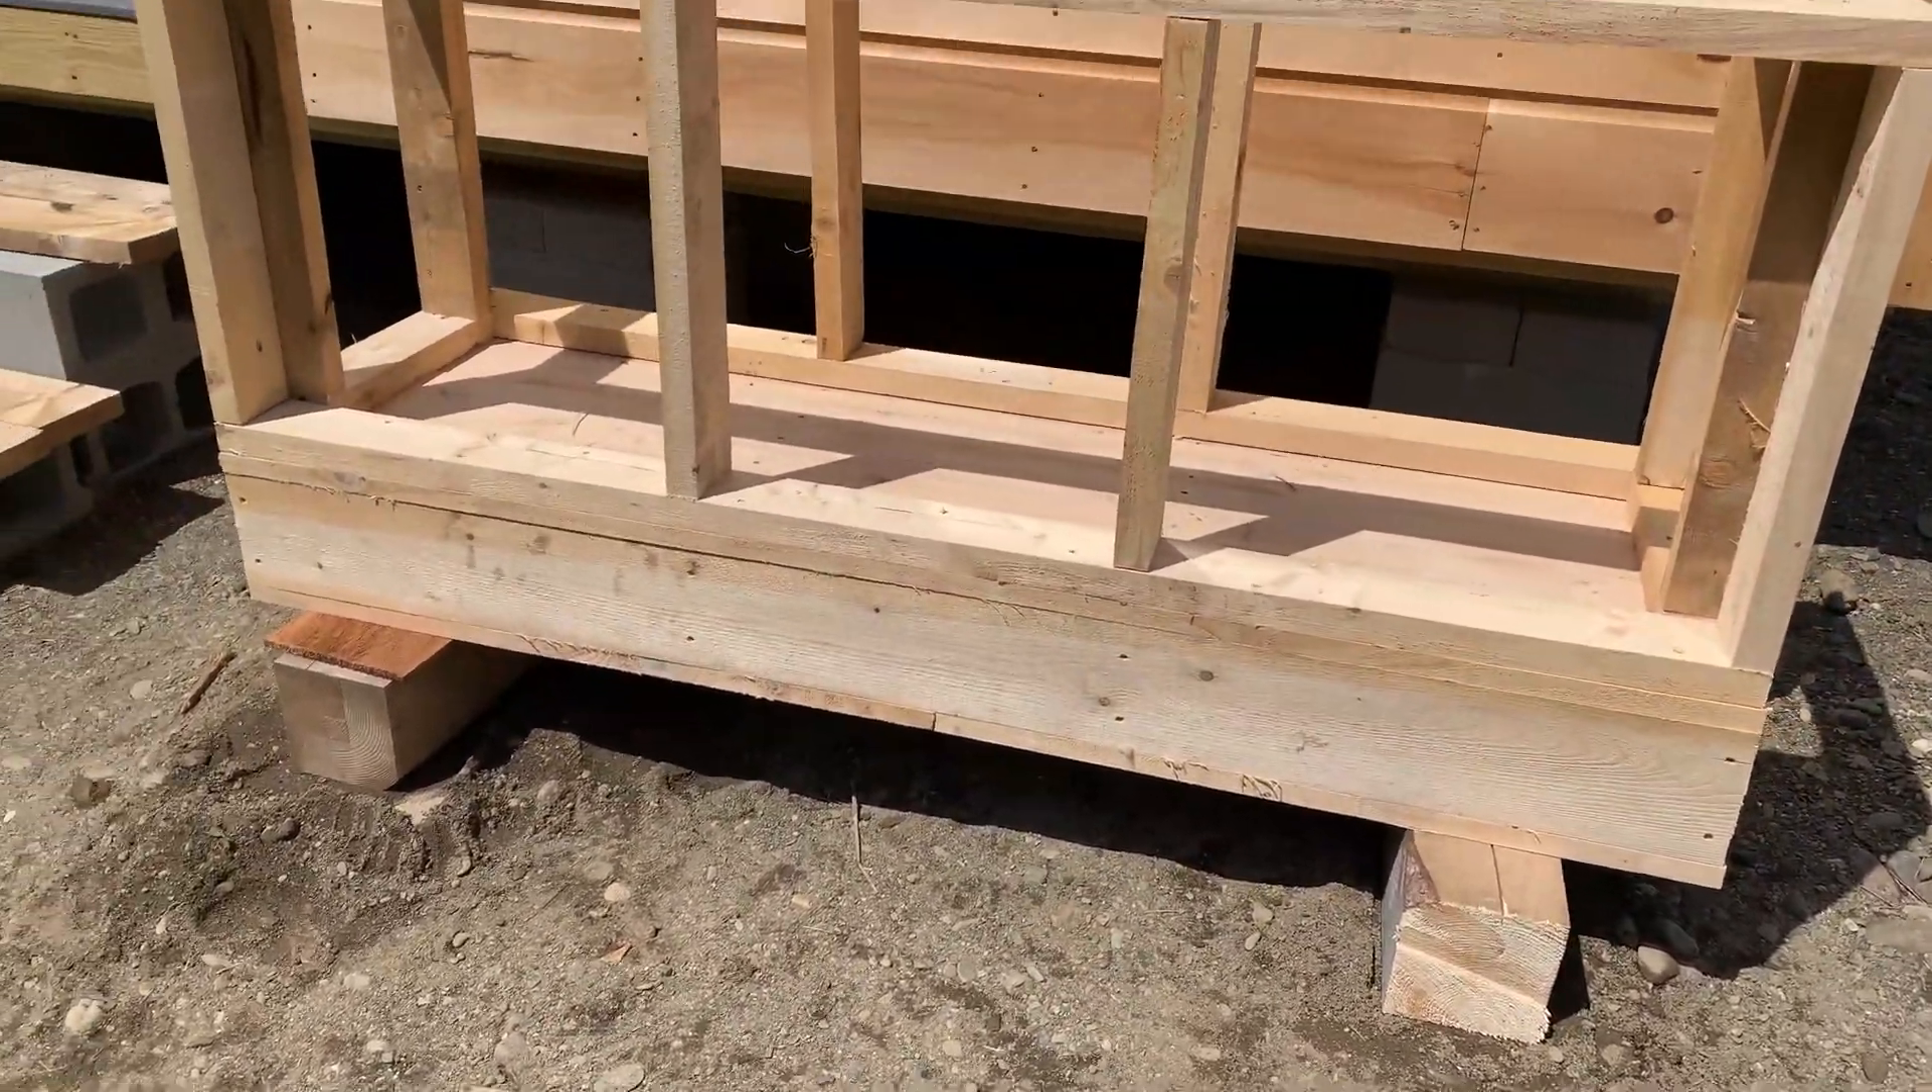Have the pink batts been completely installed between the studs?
No.